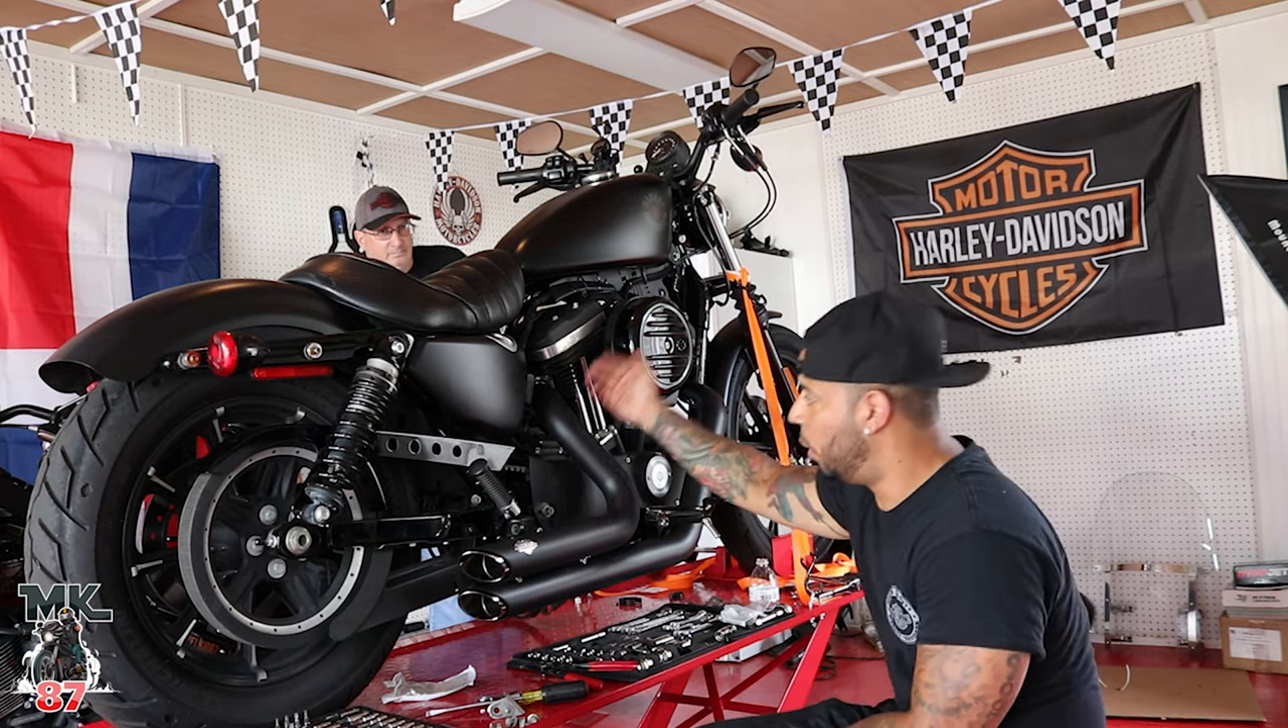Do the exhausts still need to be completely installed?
No.